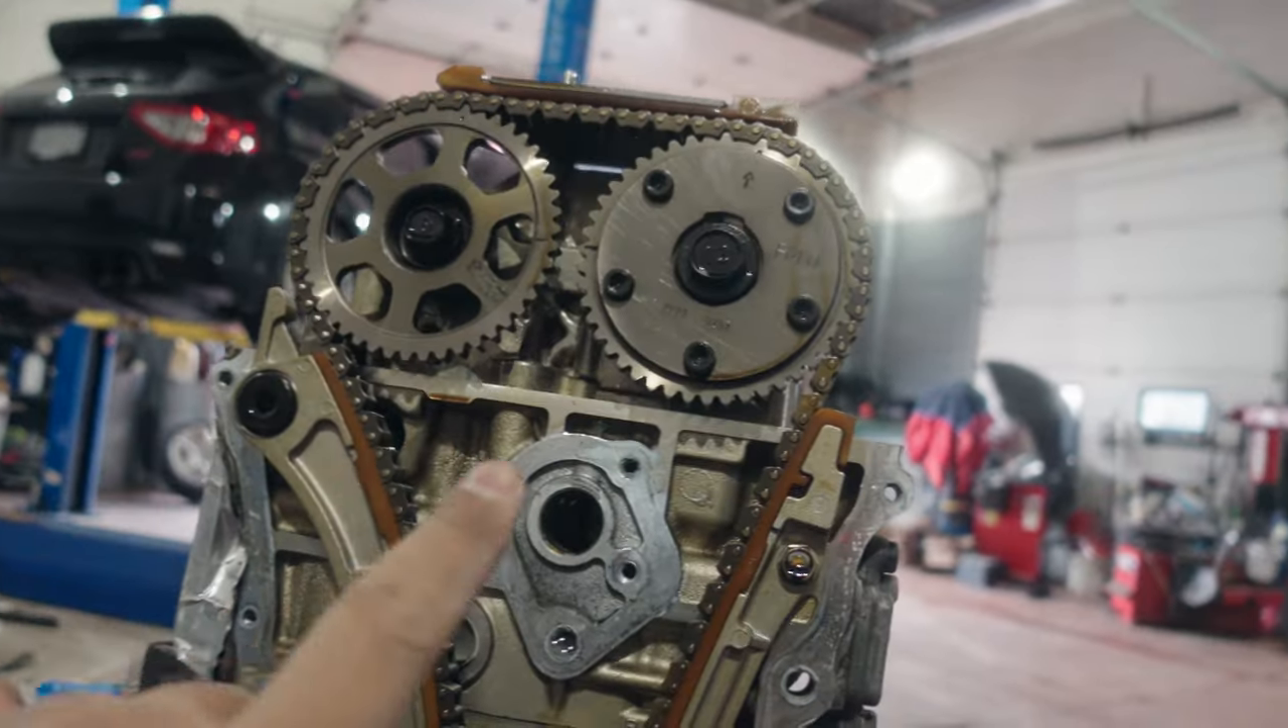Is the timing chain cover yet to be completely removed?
No.